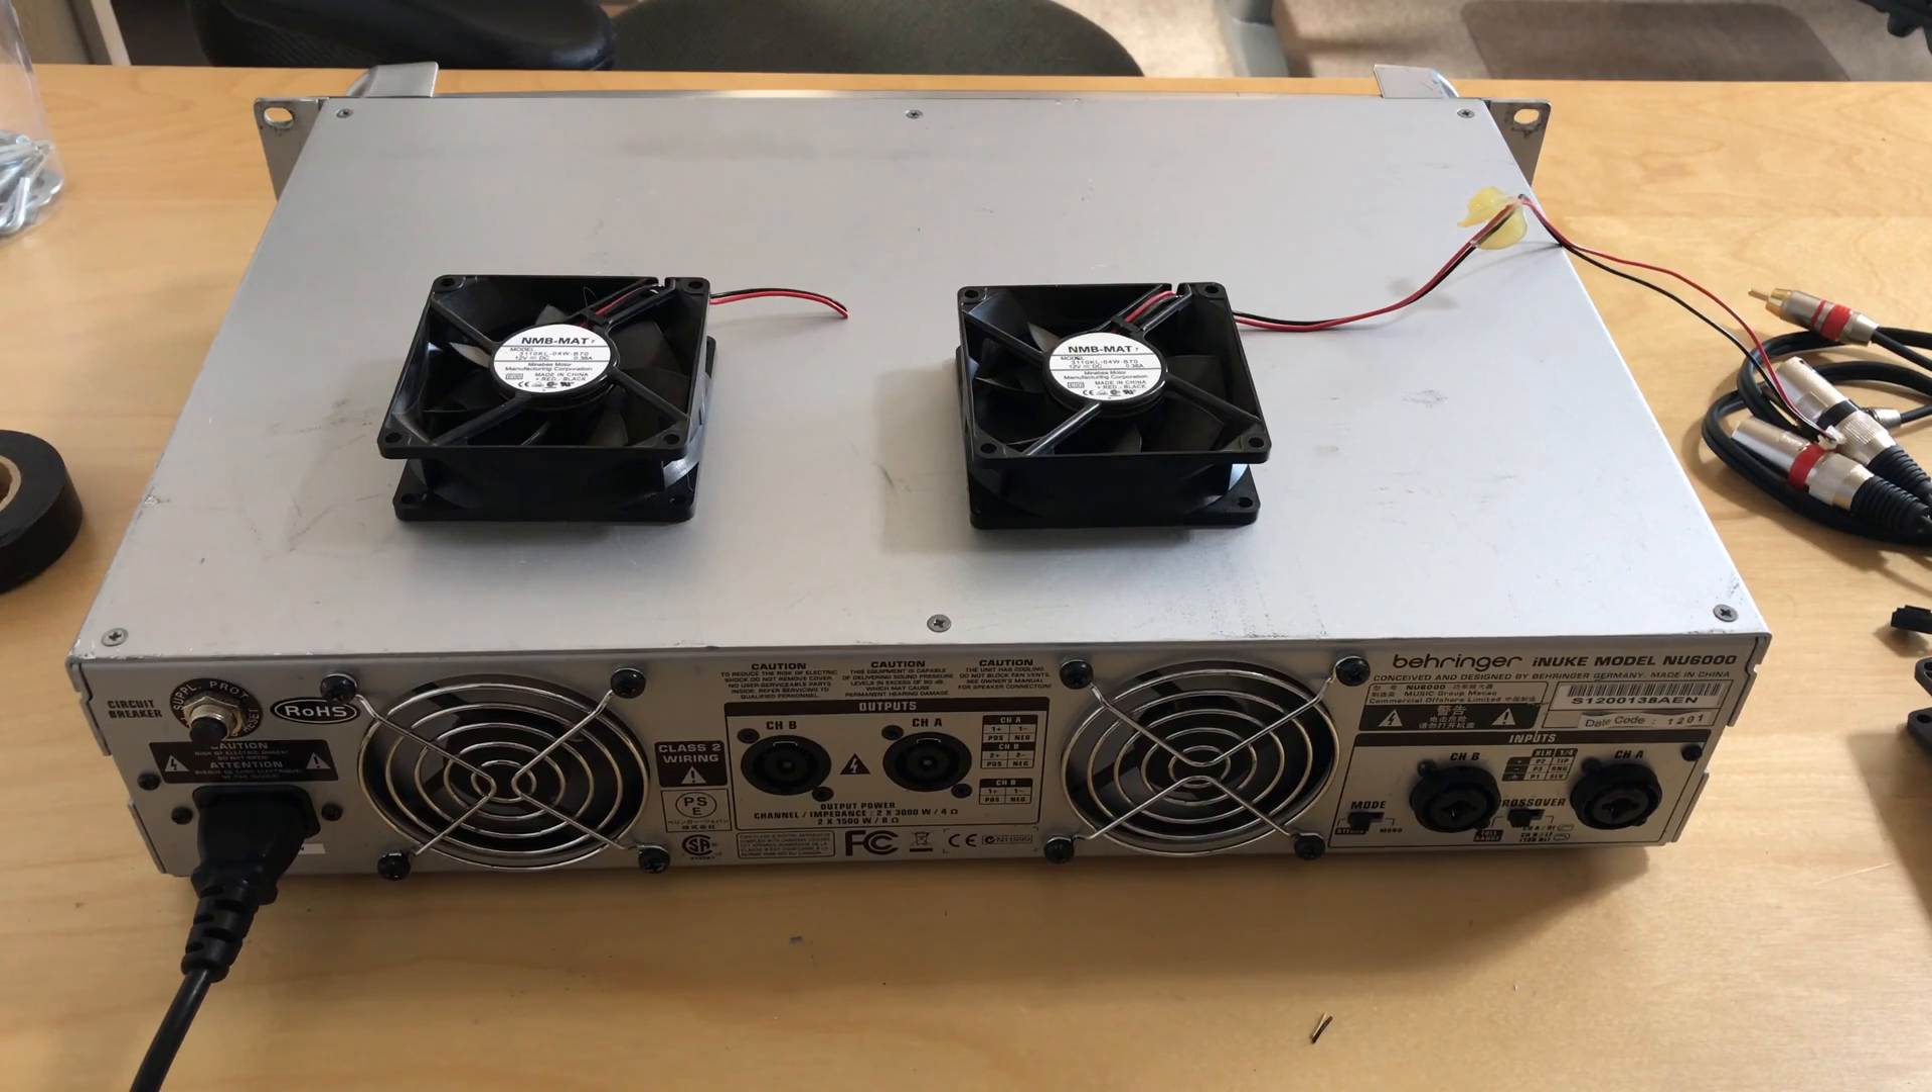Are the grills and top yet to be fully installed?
No.